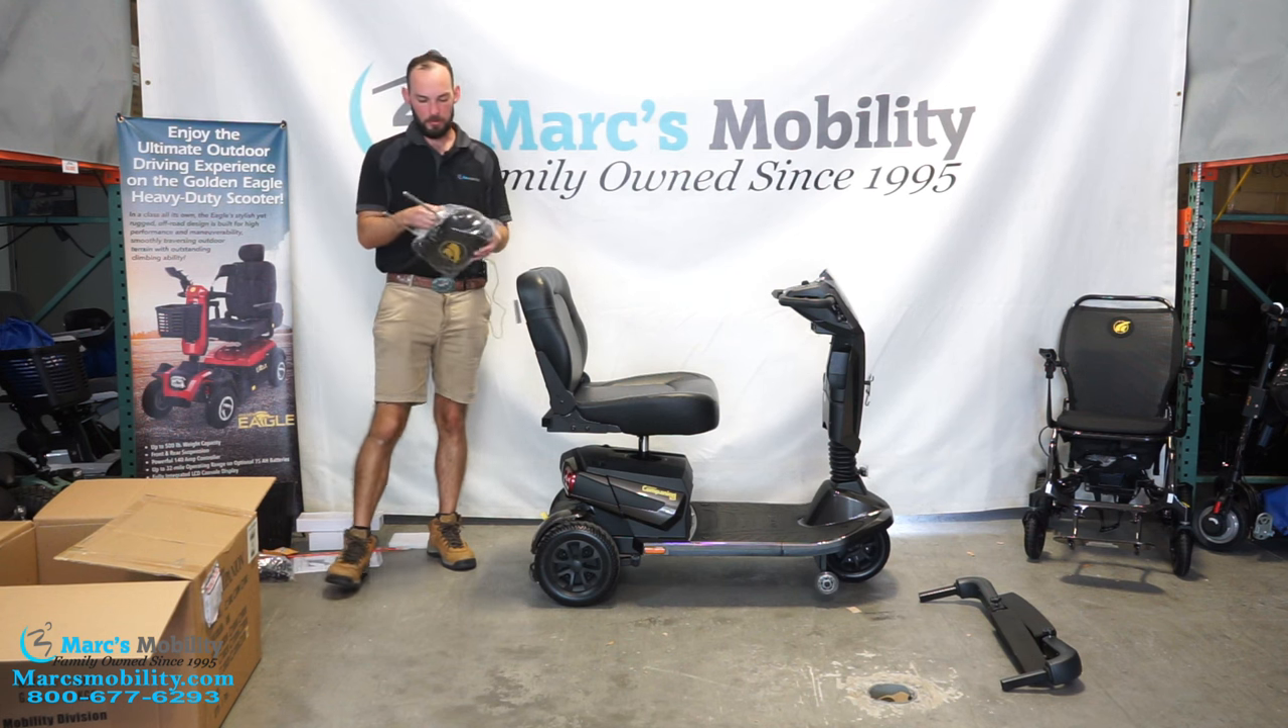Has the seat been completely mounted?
Yes.